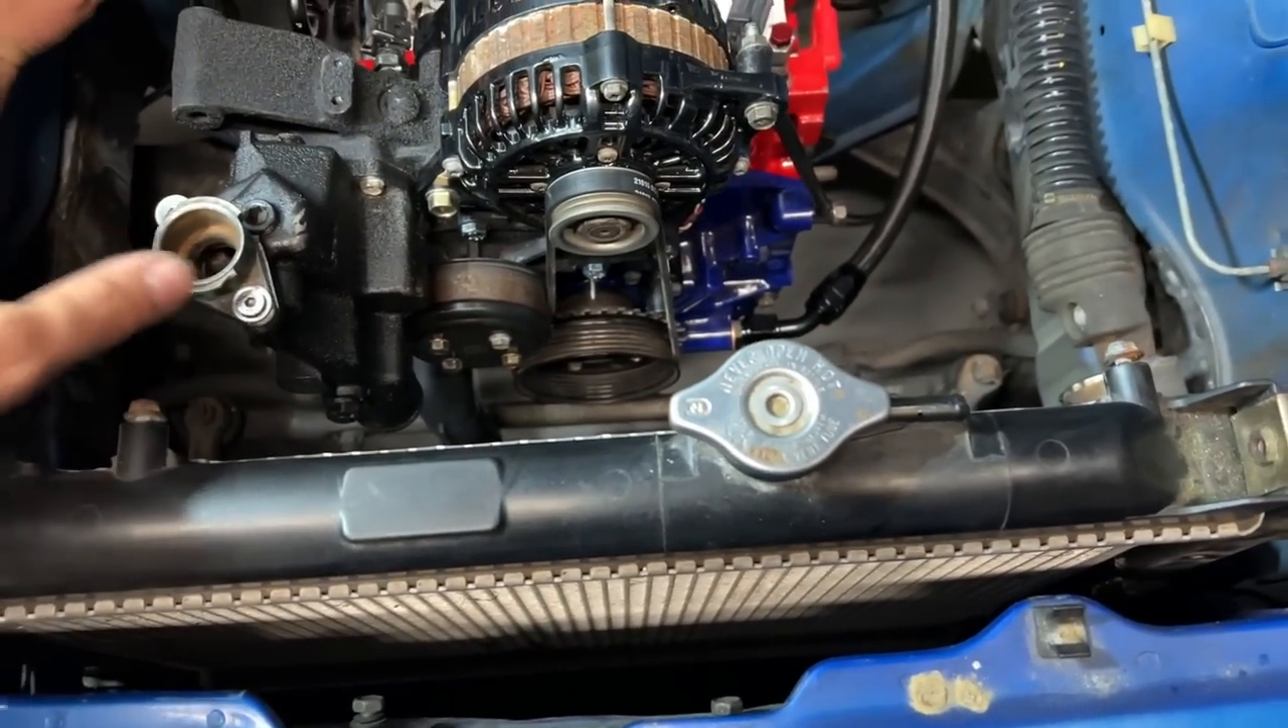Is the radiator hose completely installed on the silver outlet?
No.